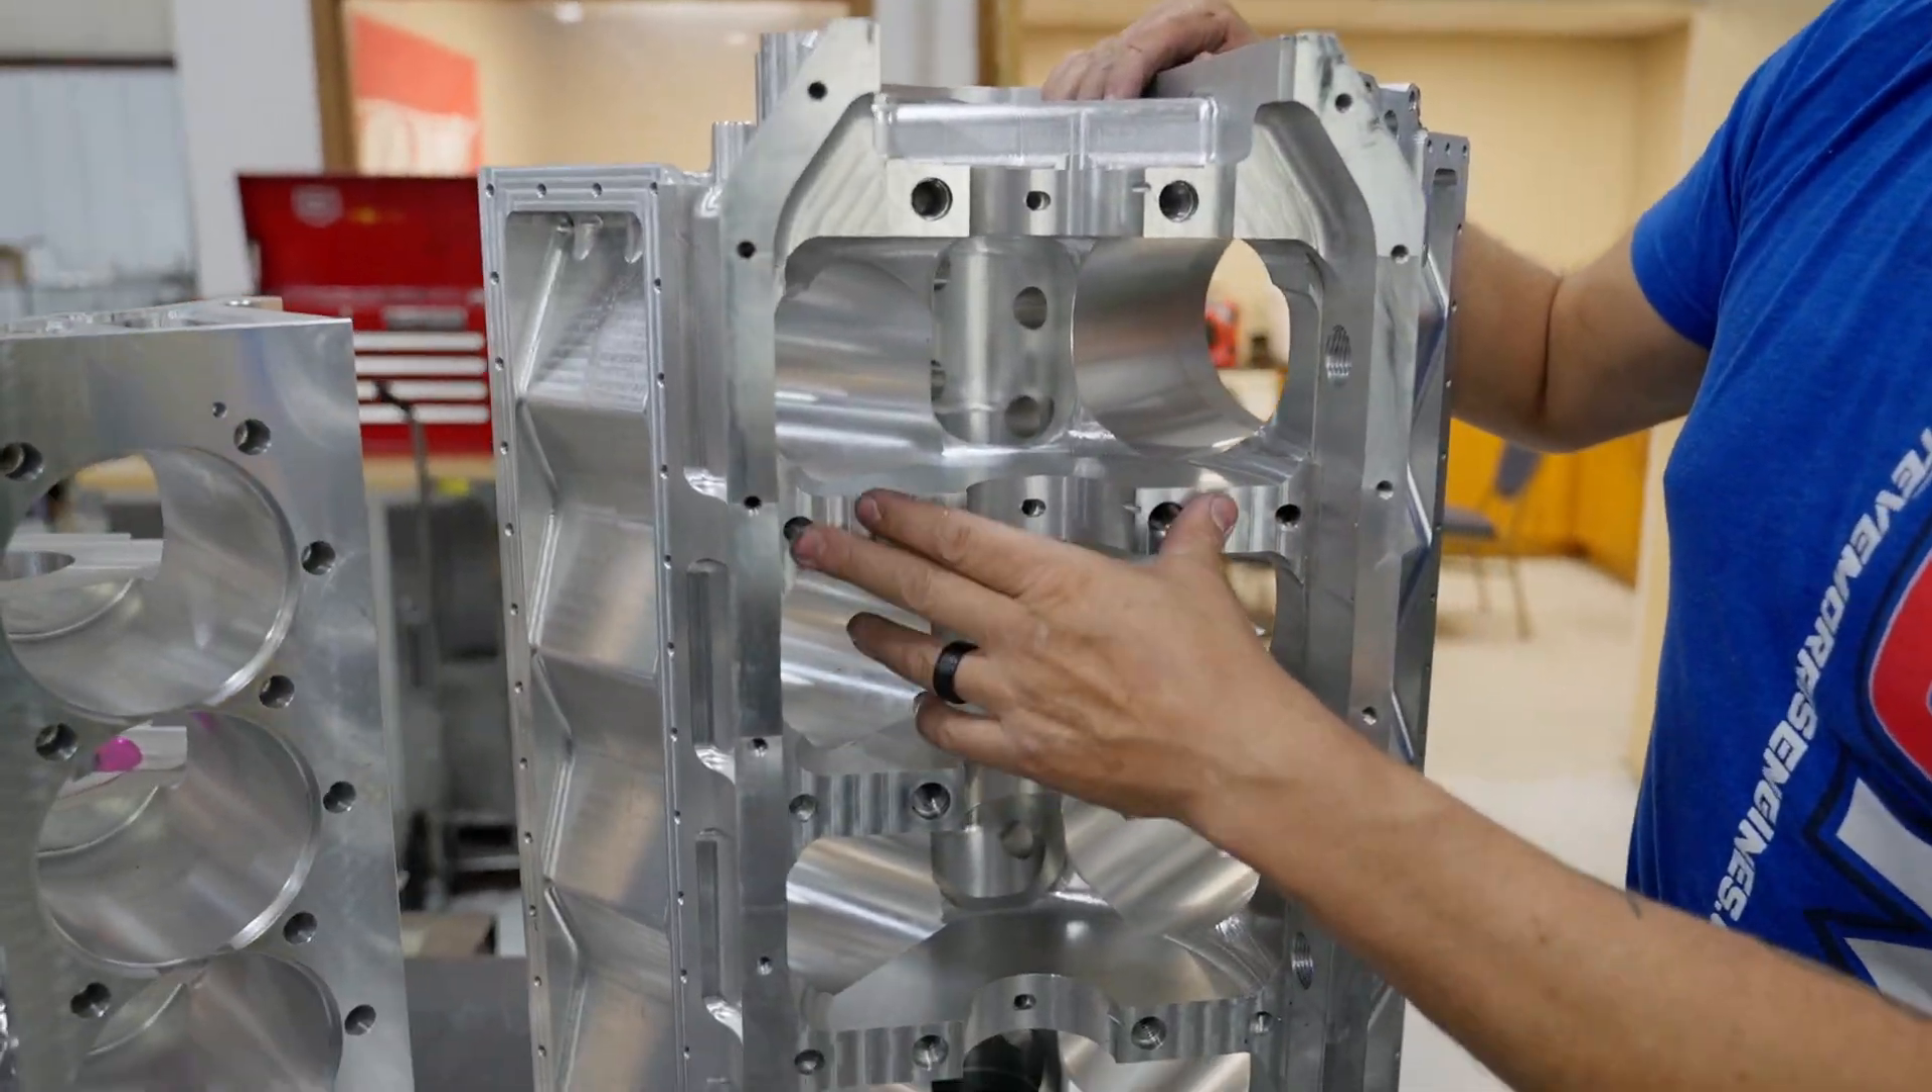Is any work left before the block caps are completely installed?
Yes.